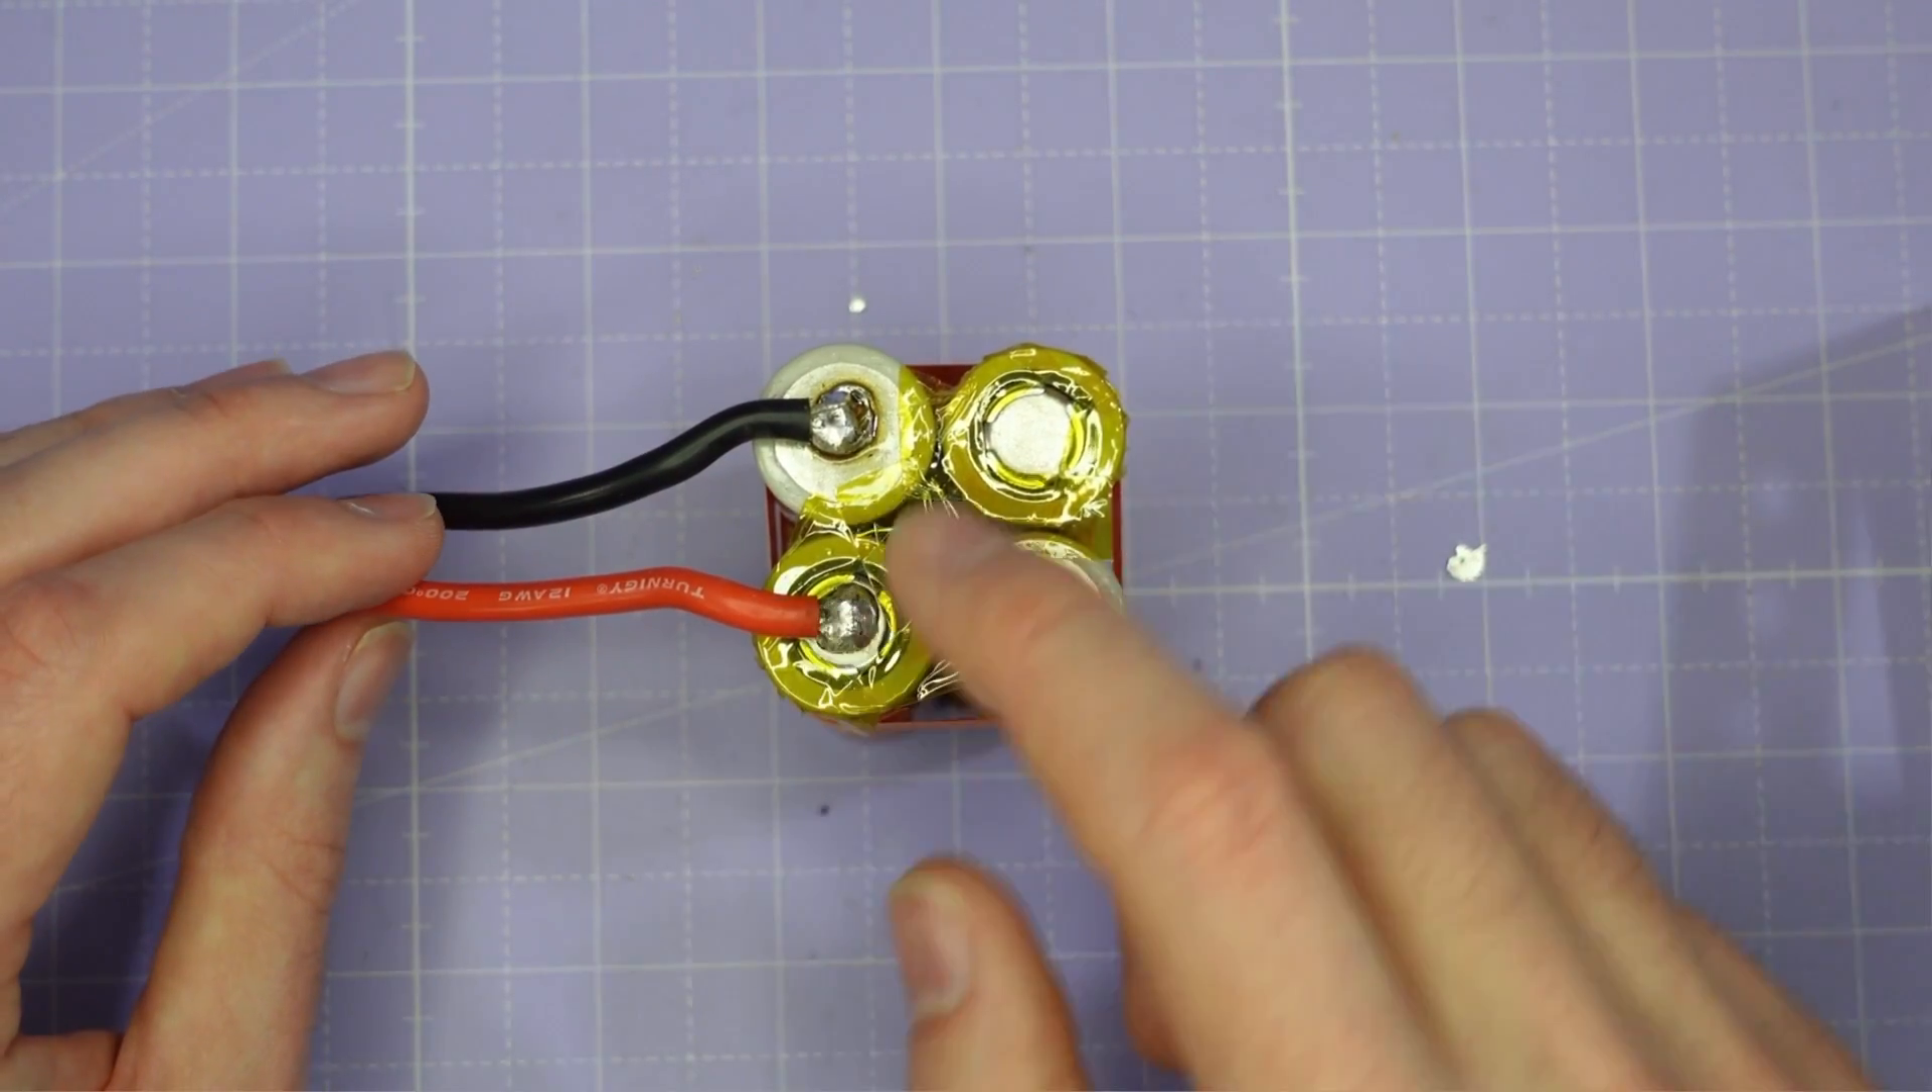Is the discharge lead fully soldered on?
Yes.